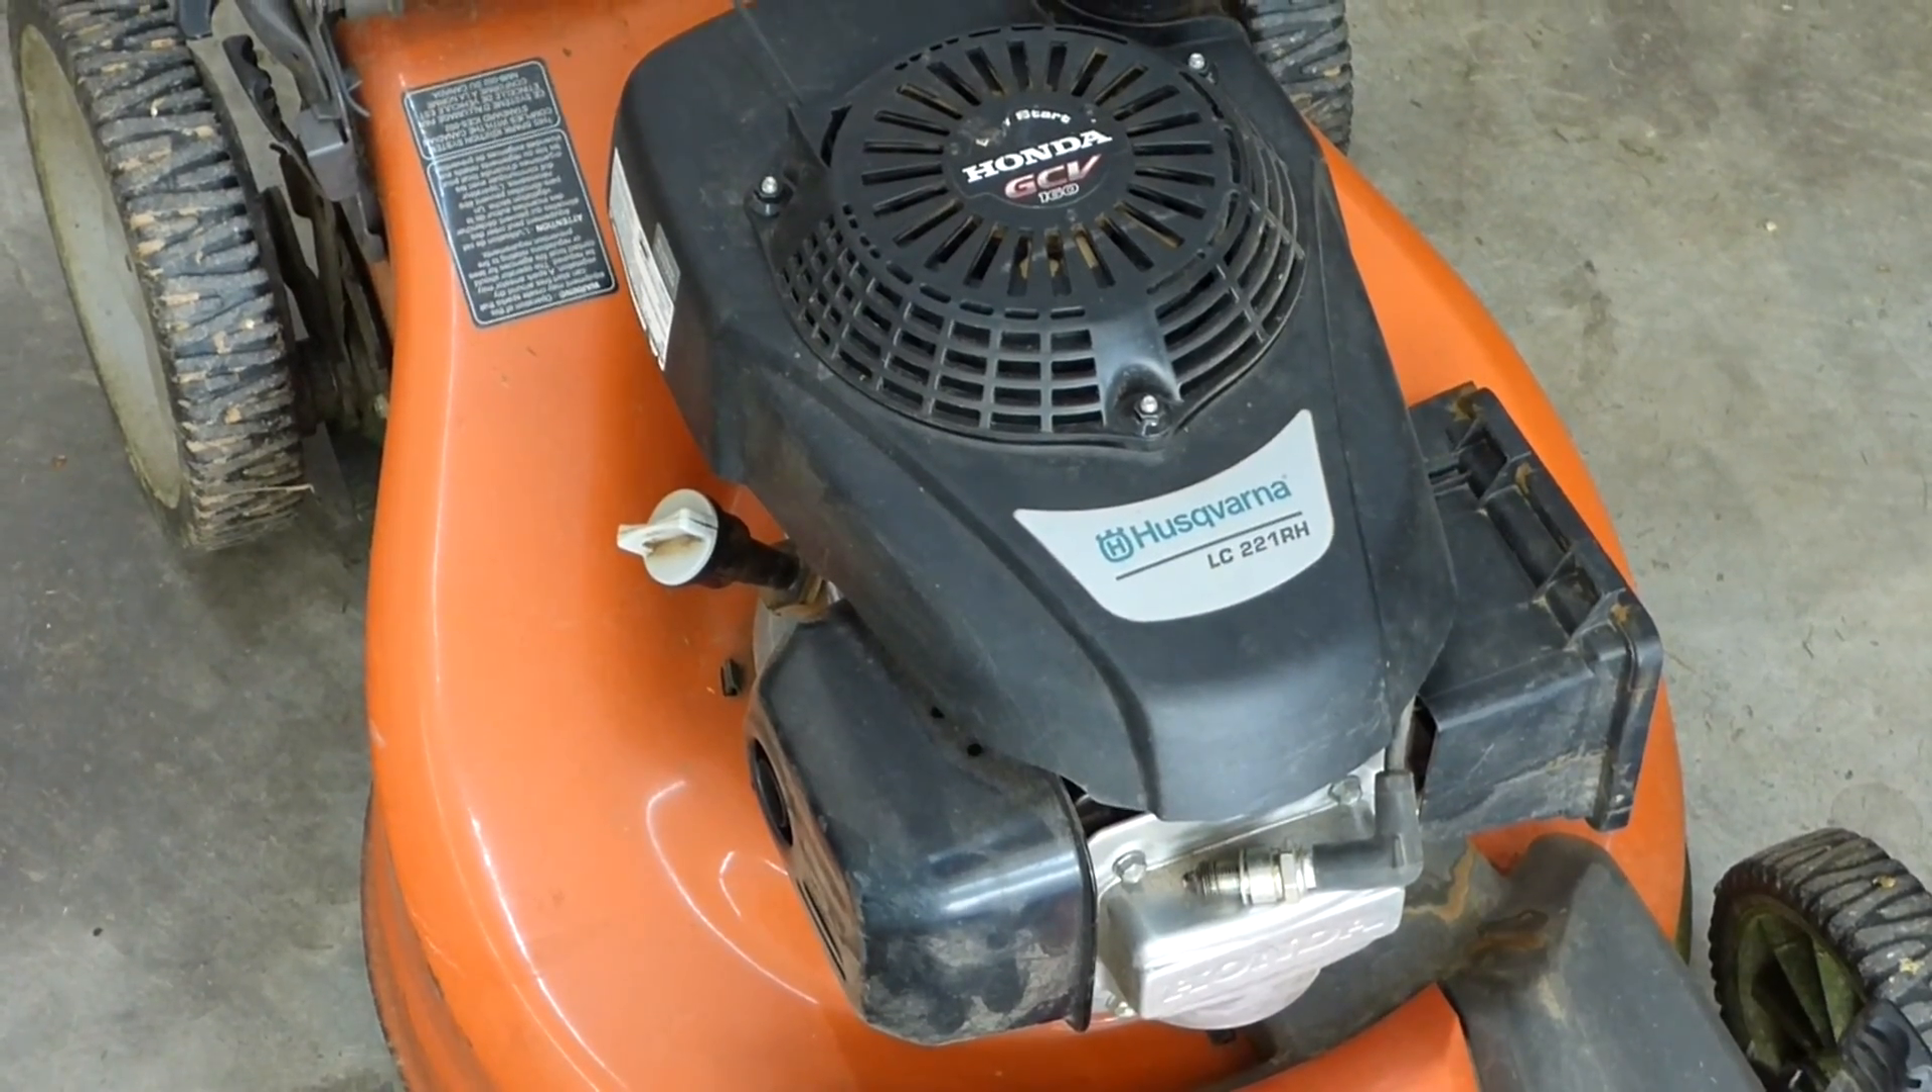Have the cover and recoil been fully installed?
Yes.